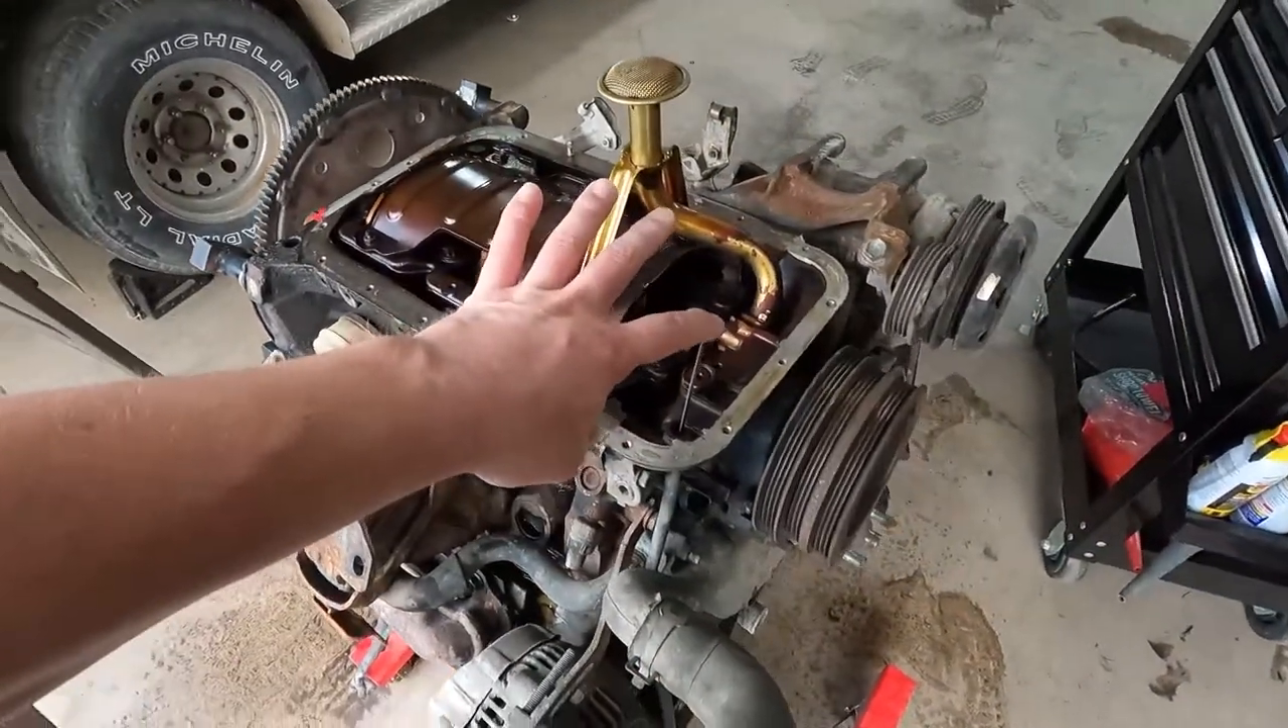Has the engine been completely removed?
Yes.